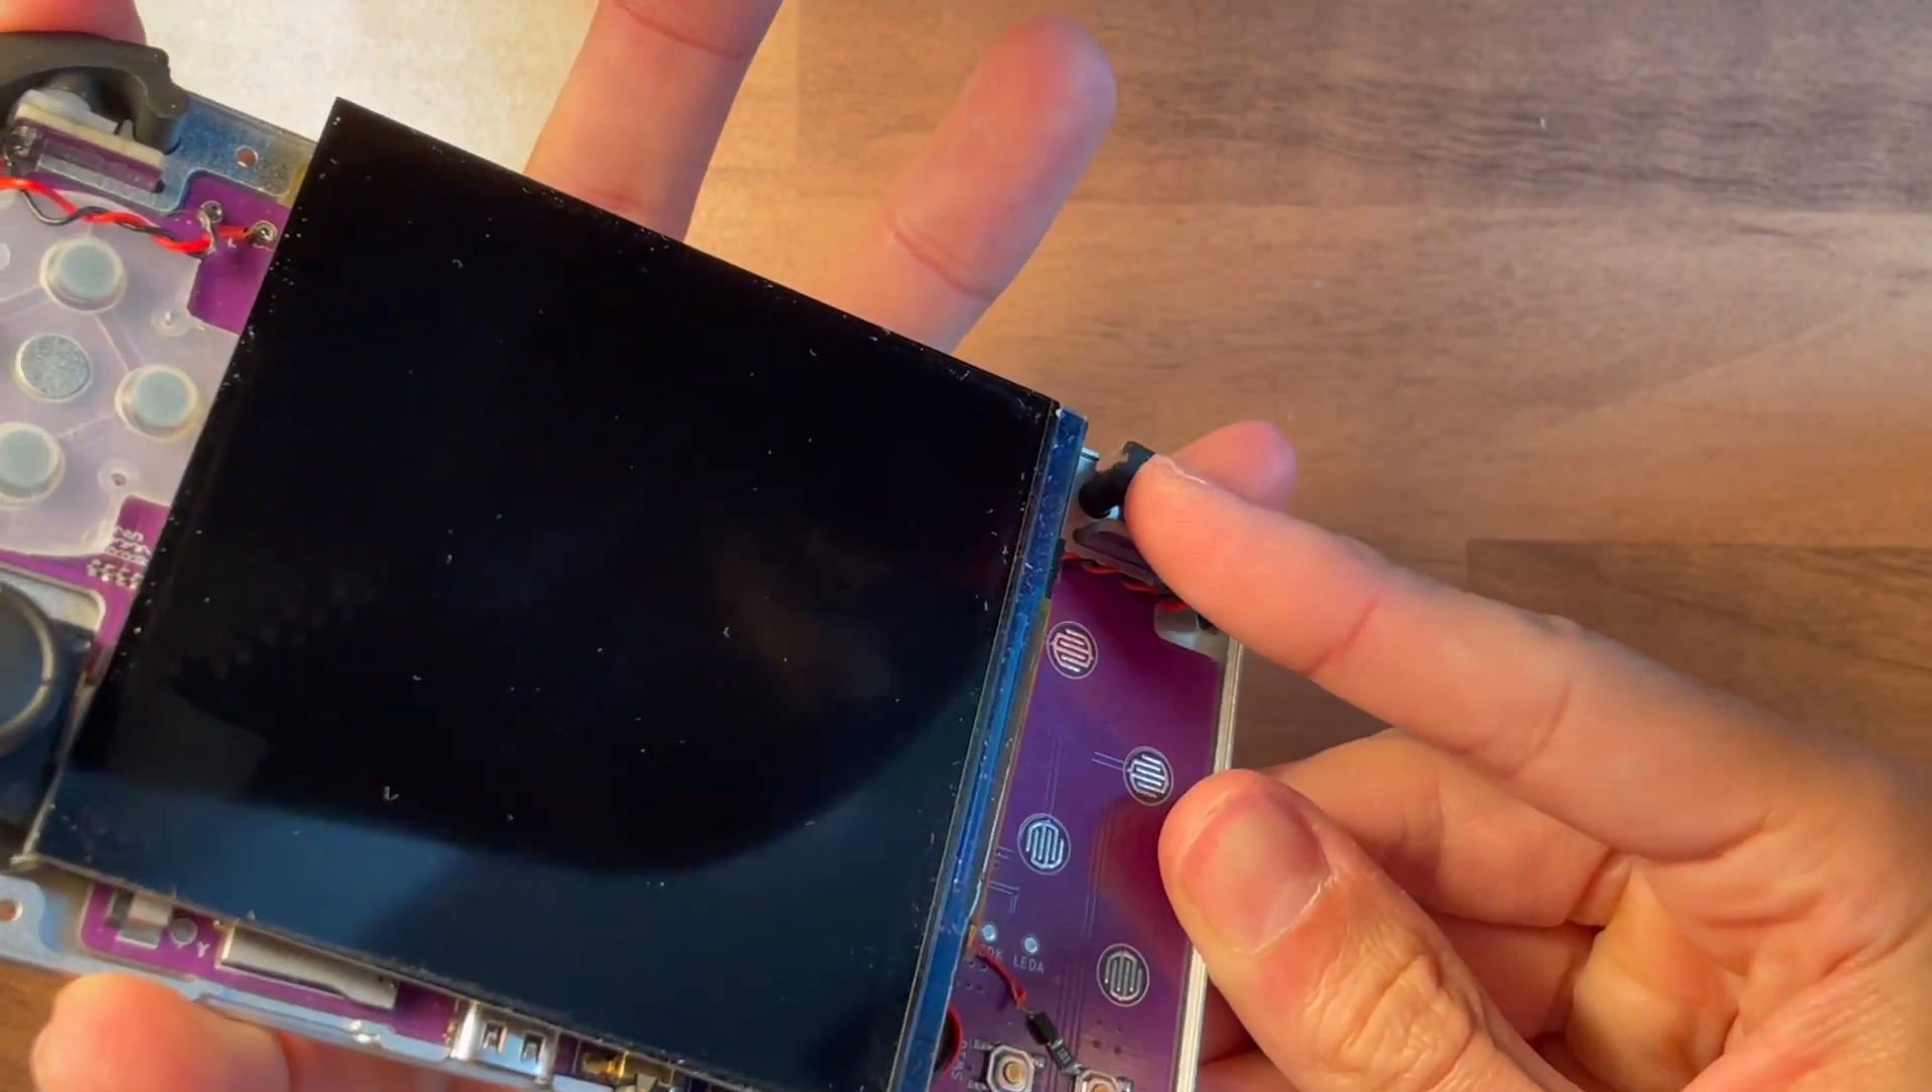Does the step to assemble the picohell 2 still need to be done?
Yes.